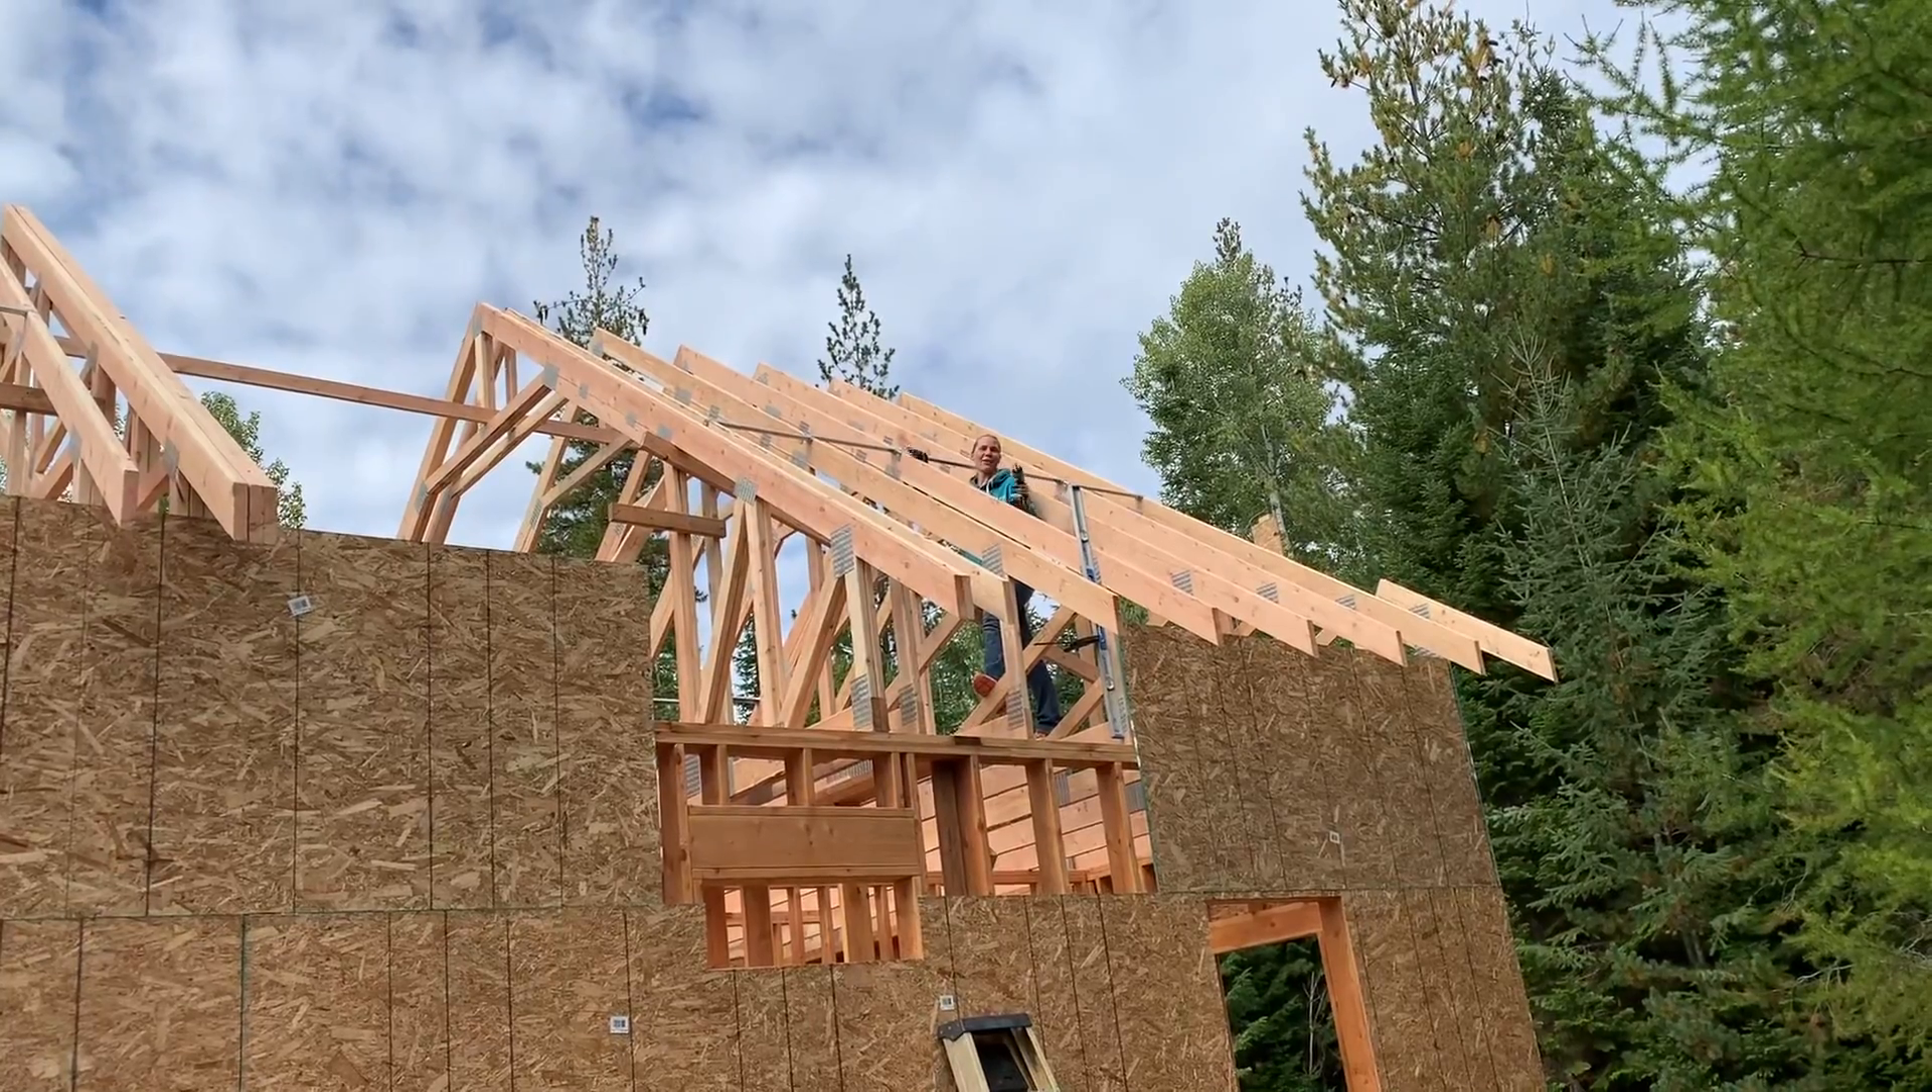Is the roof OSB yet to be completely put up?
Yes.